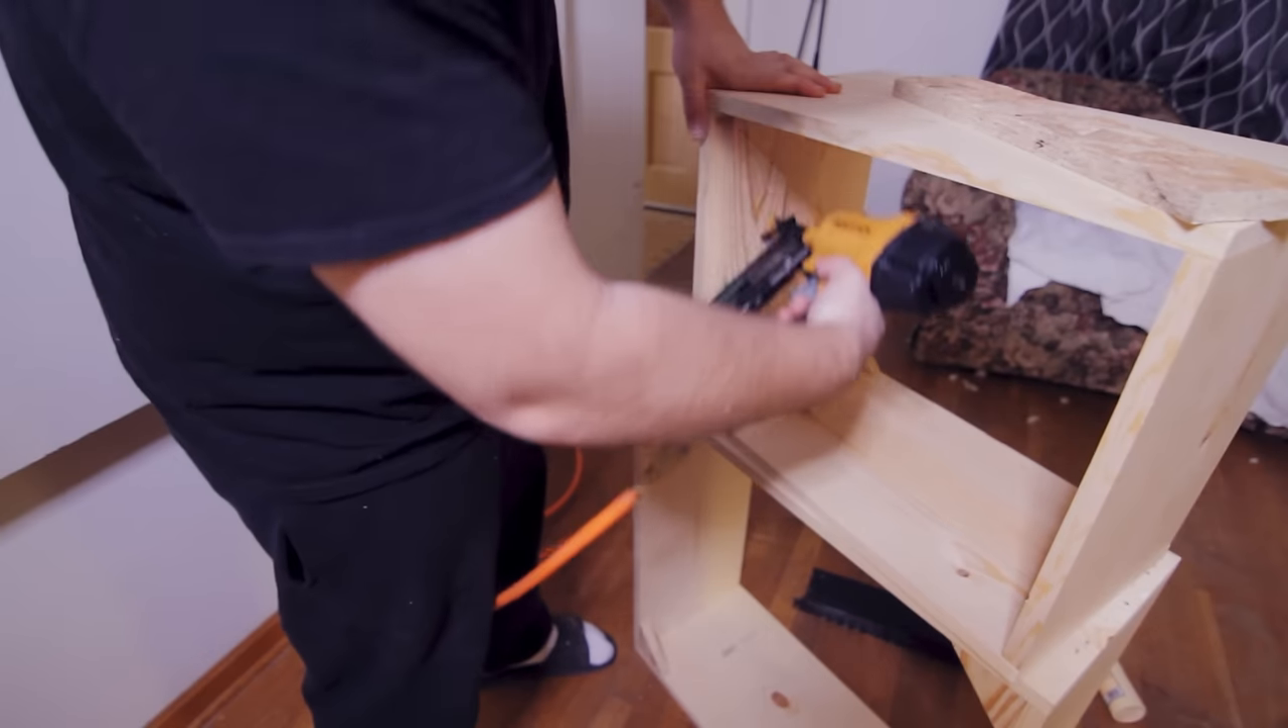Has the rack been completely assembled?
No.